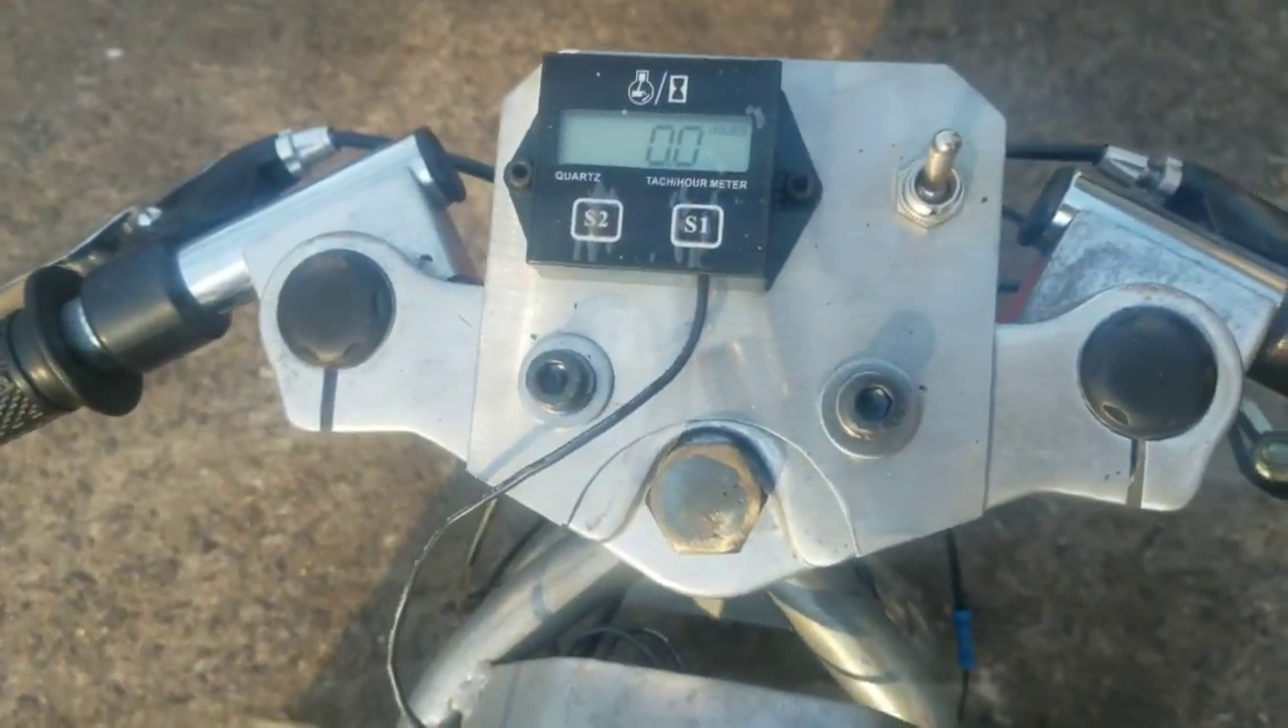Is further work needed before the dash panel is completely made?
No.